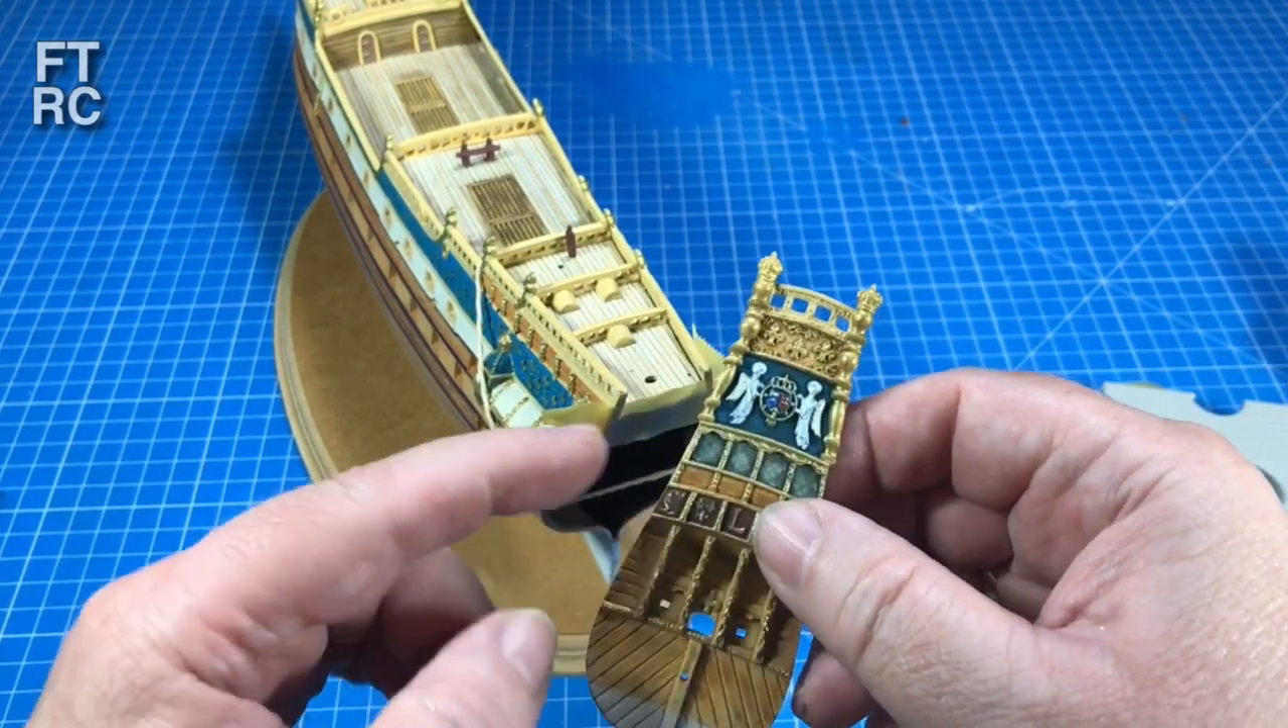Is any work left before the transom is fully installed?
Yes.